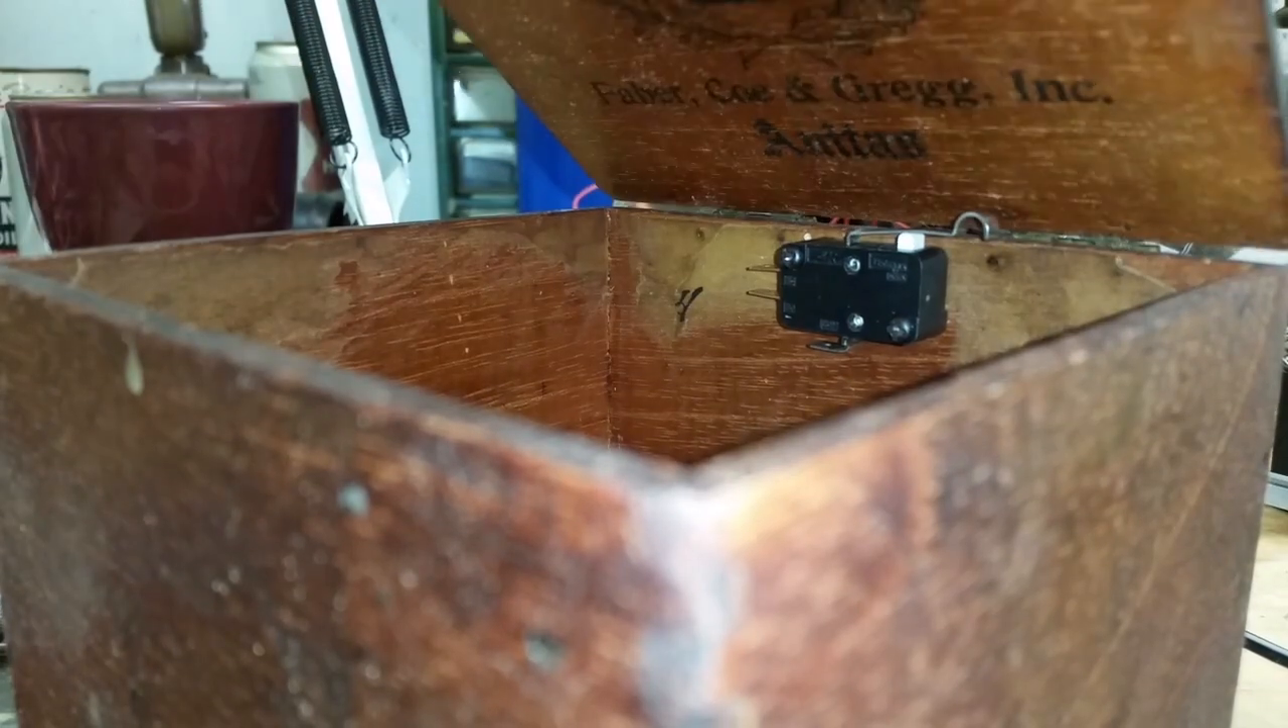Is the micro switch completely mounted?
Yes.